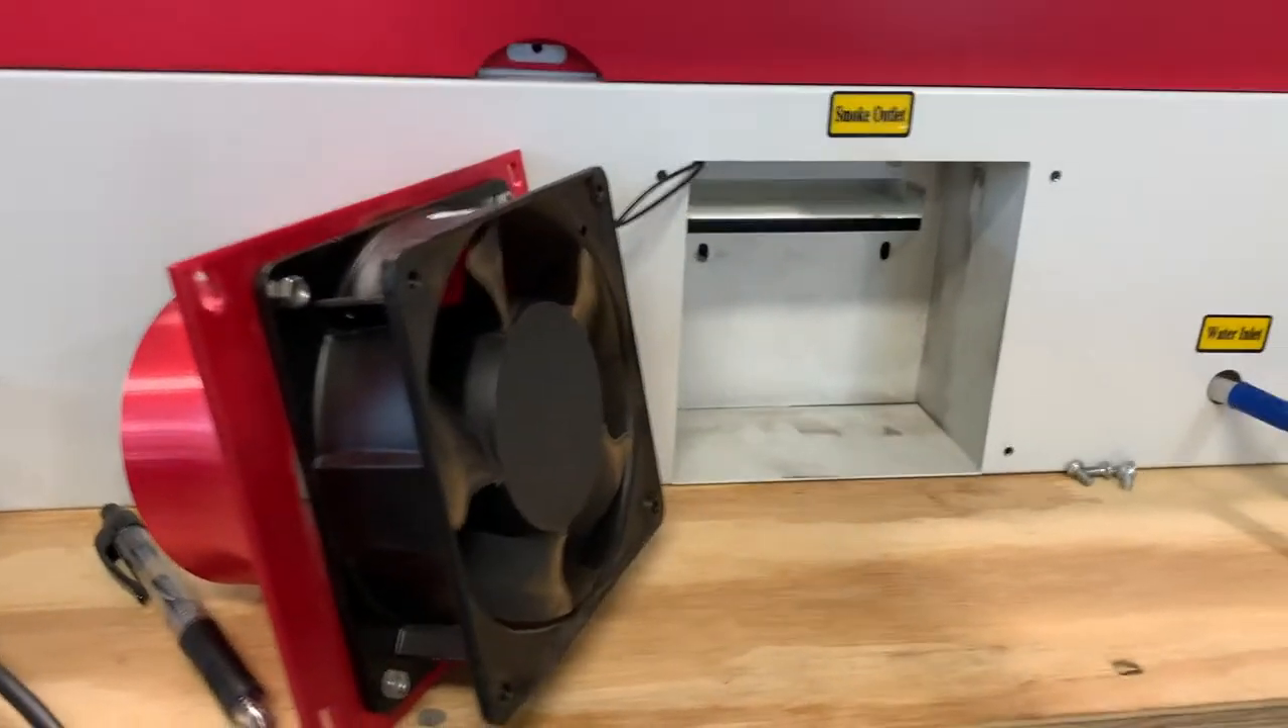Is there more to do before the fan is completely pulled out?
No.